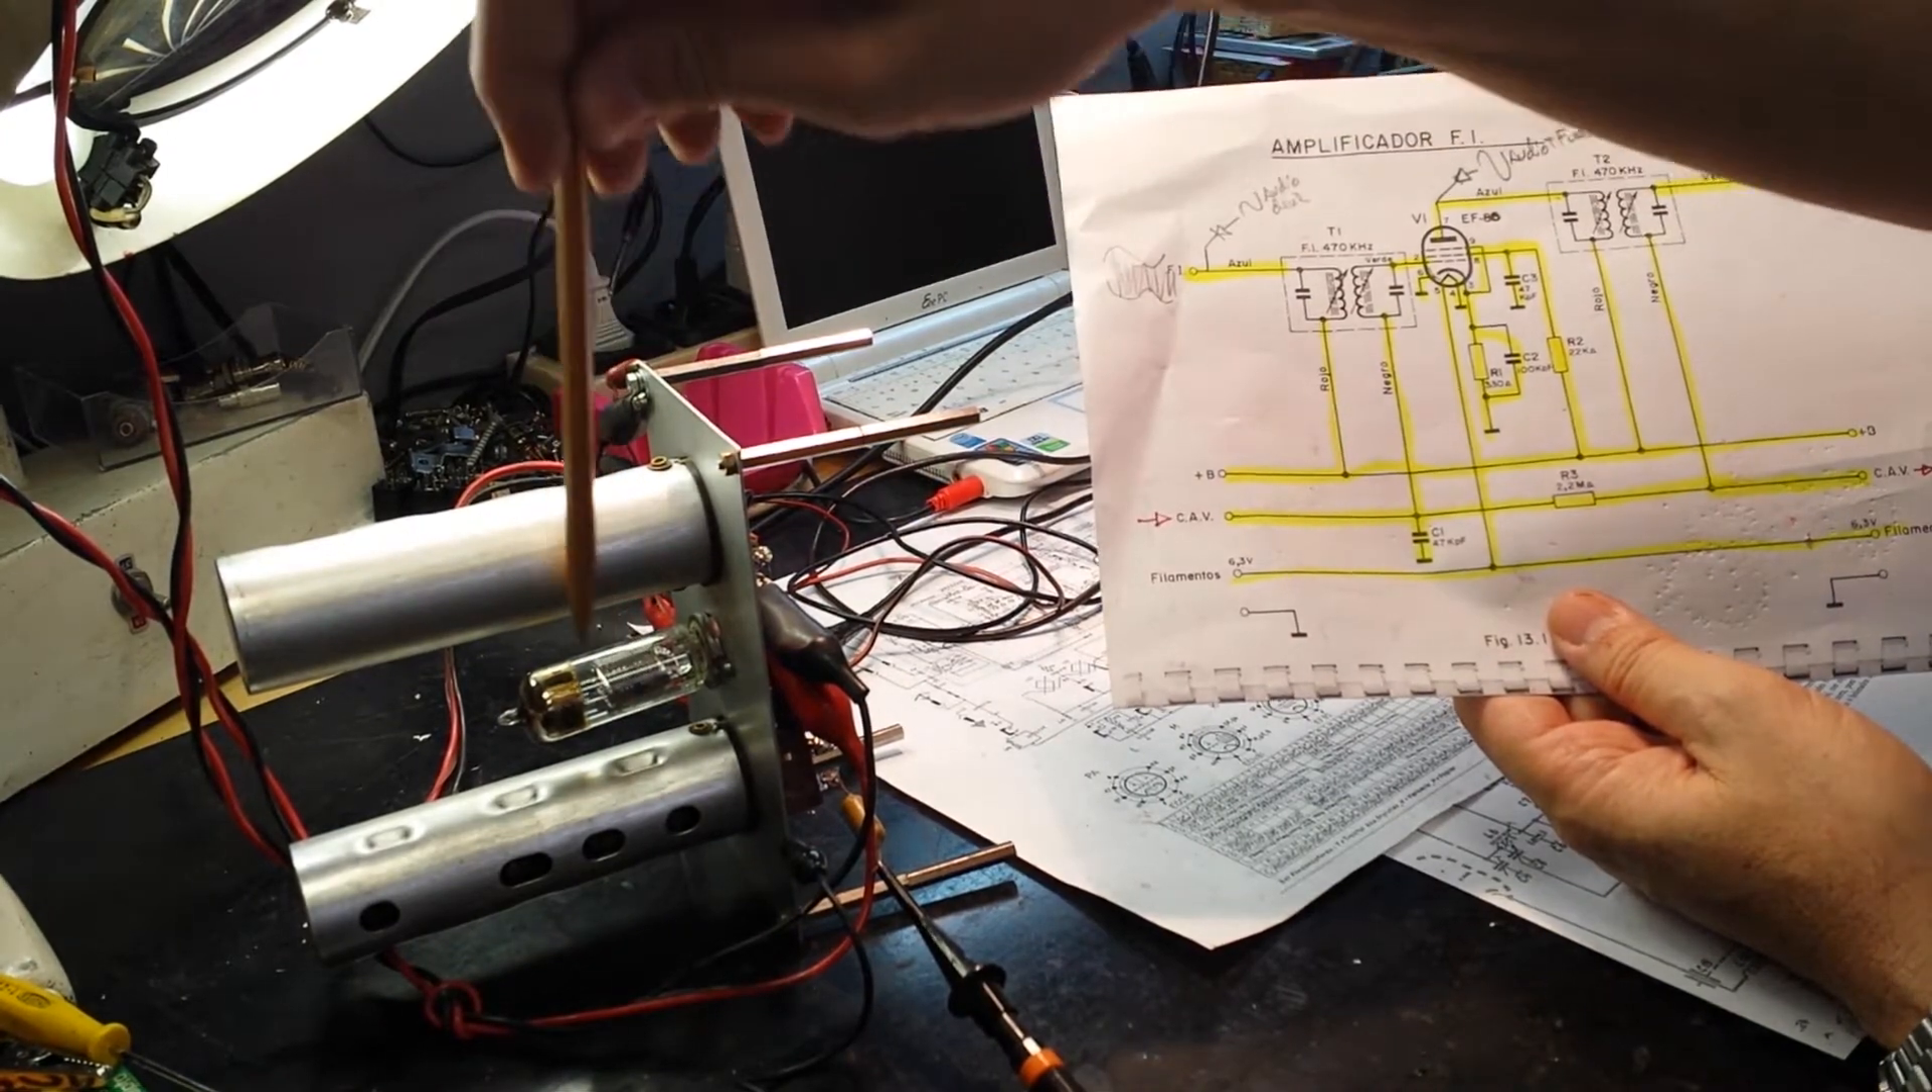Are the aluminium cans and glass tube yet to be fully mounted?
No.